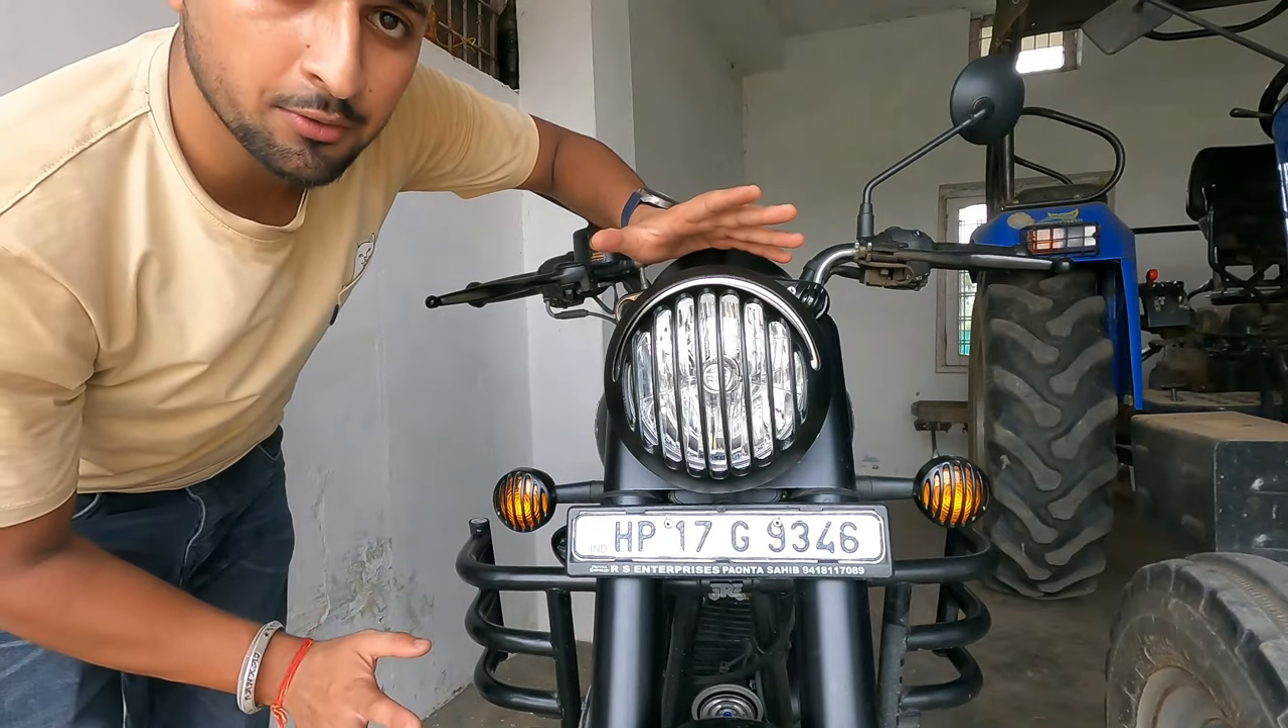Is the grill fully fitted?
Yes.